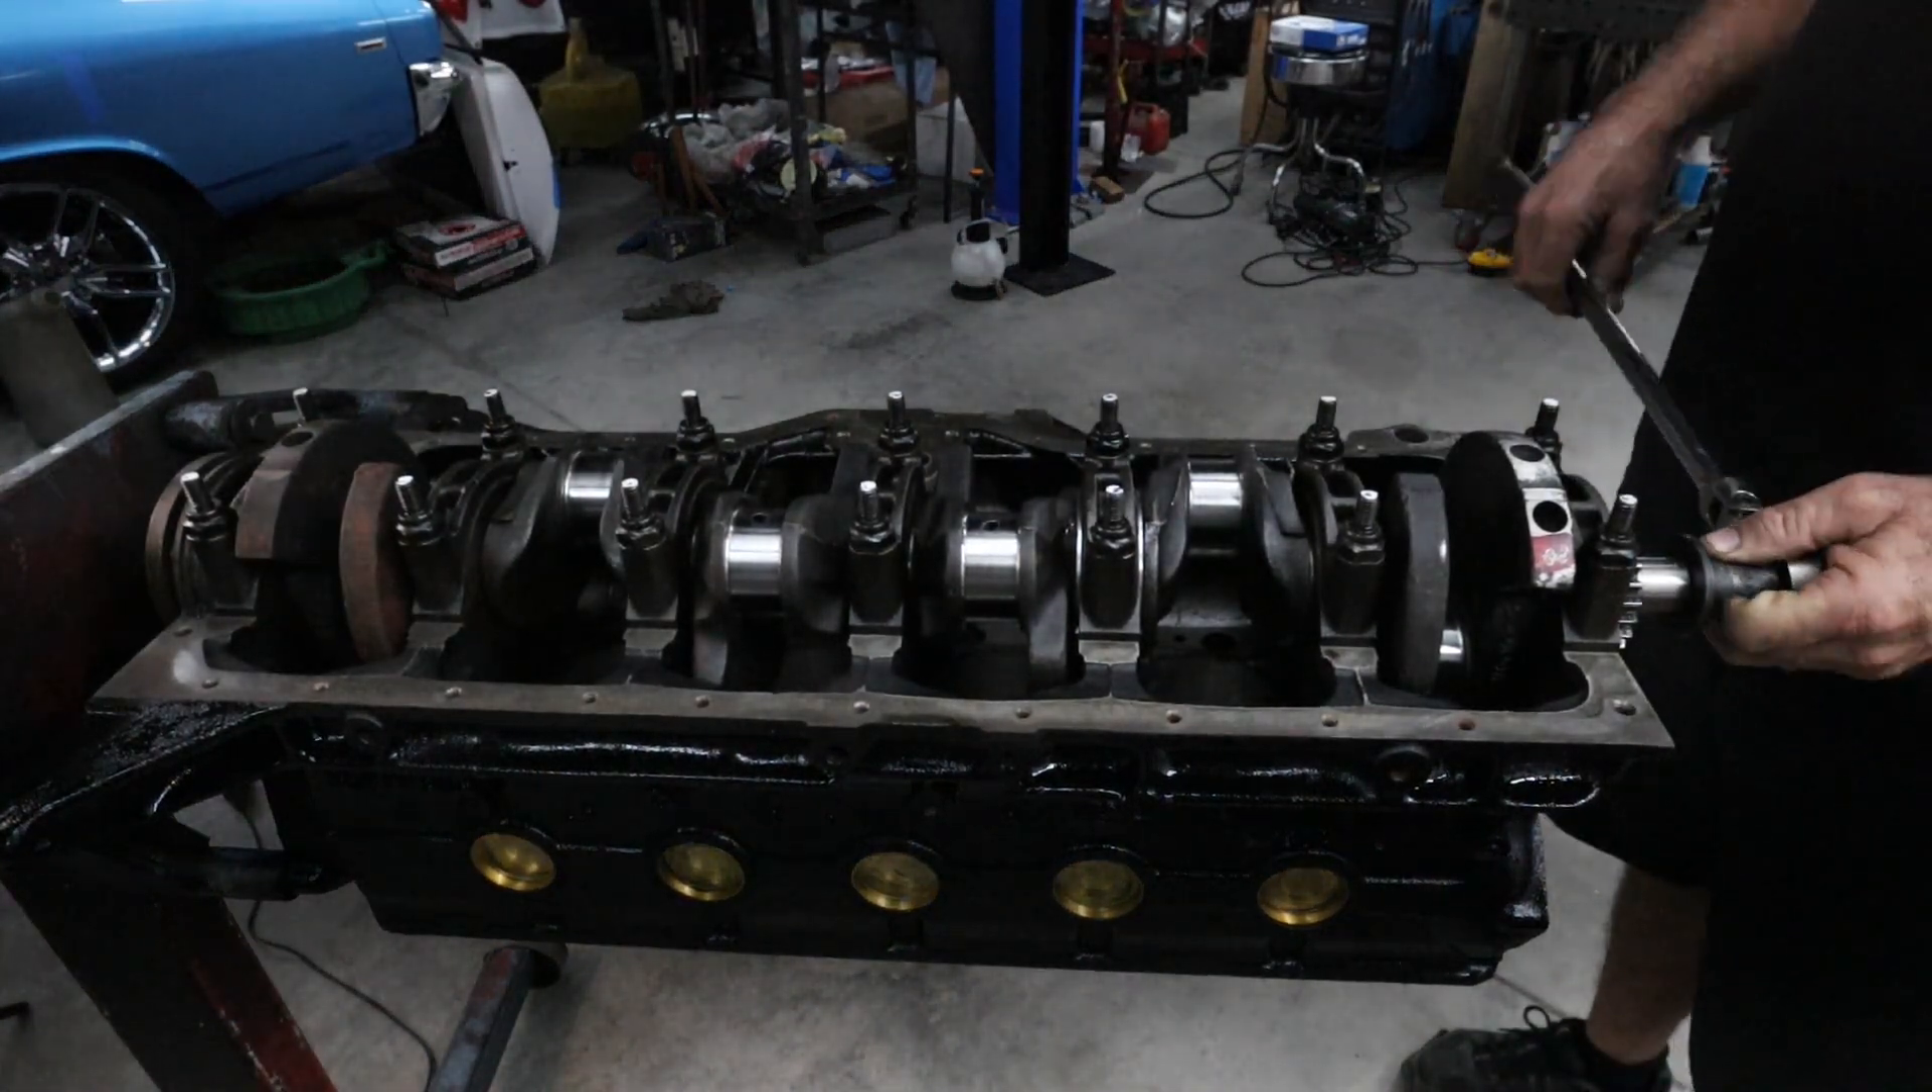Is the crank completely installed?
Yes.